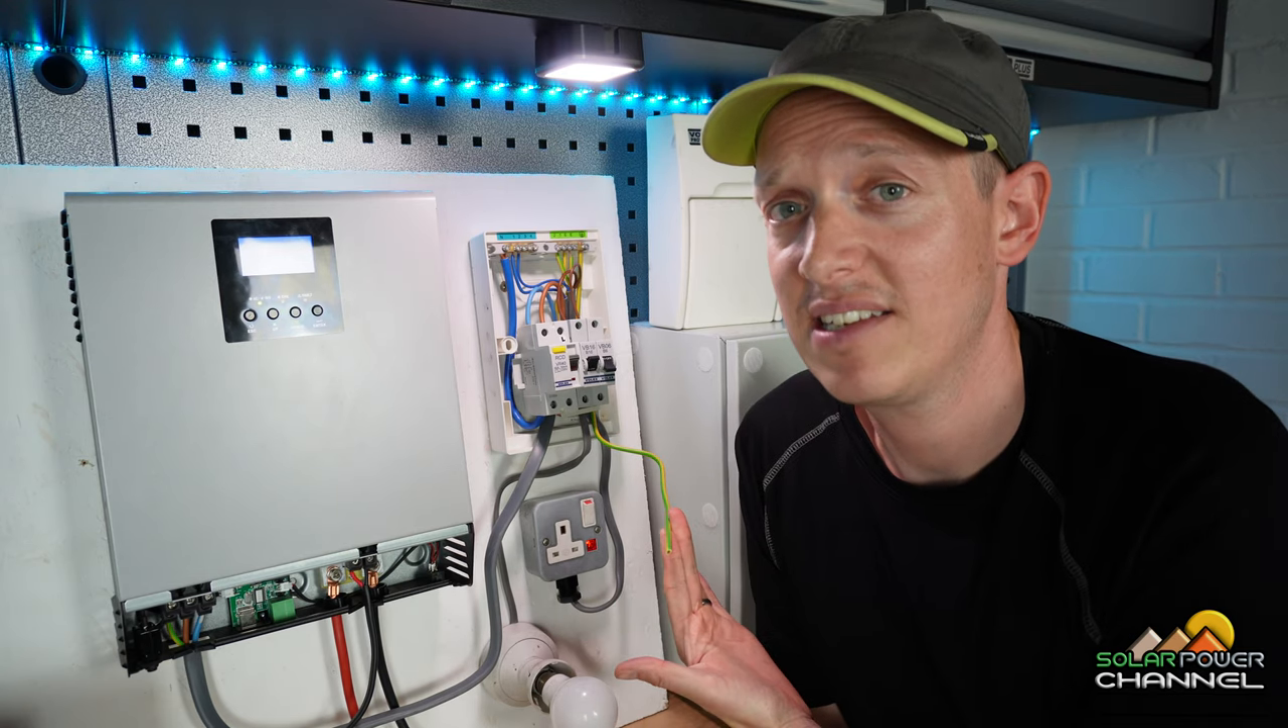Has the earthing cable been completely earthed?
No.